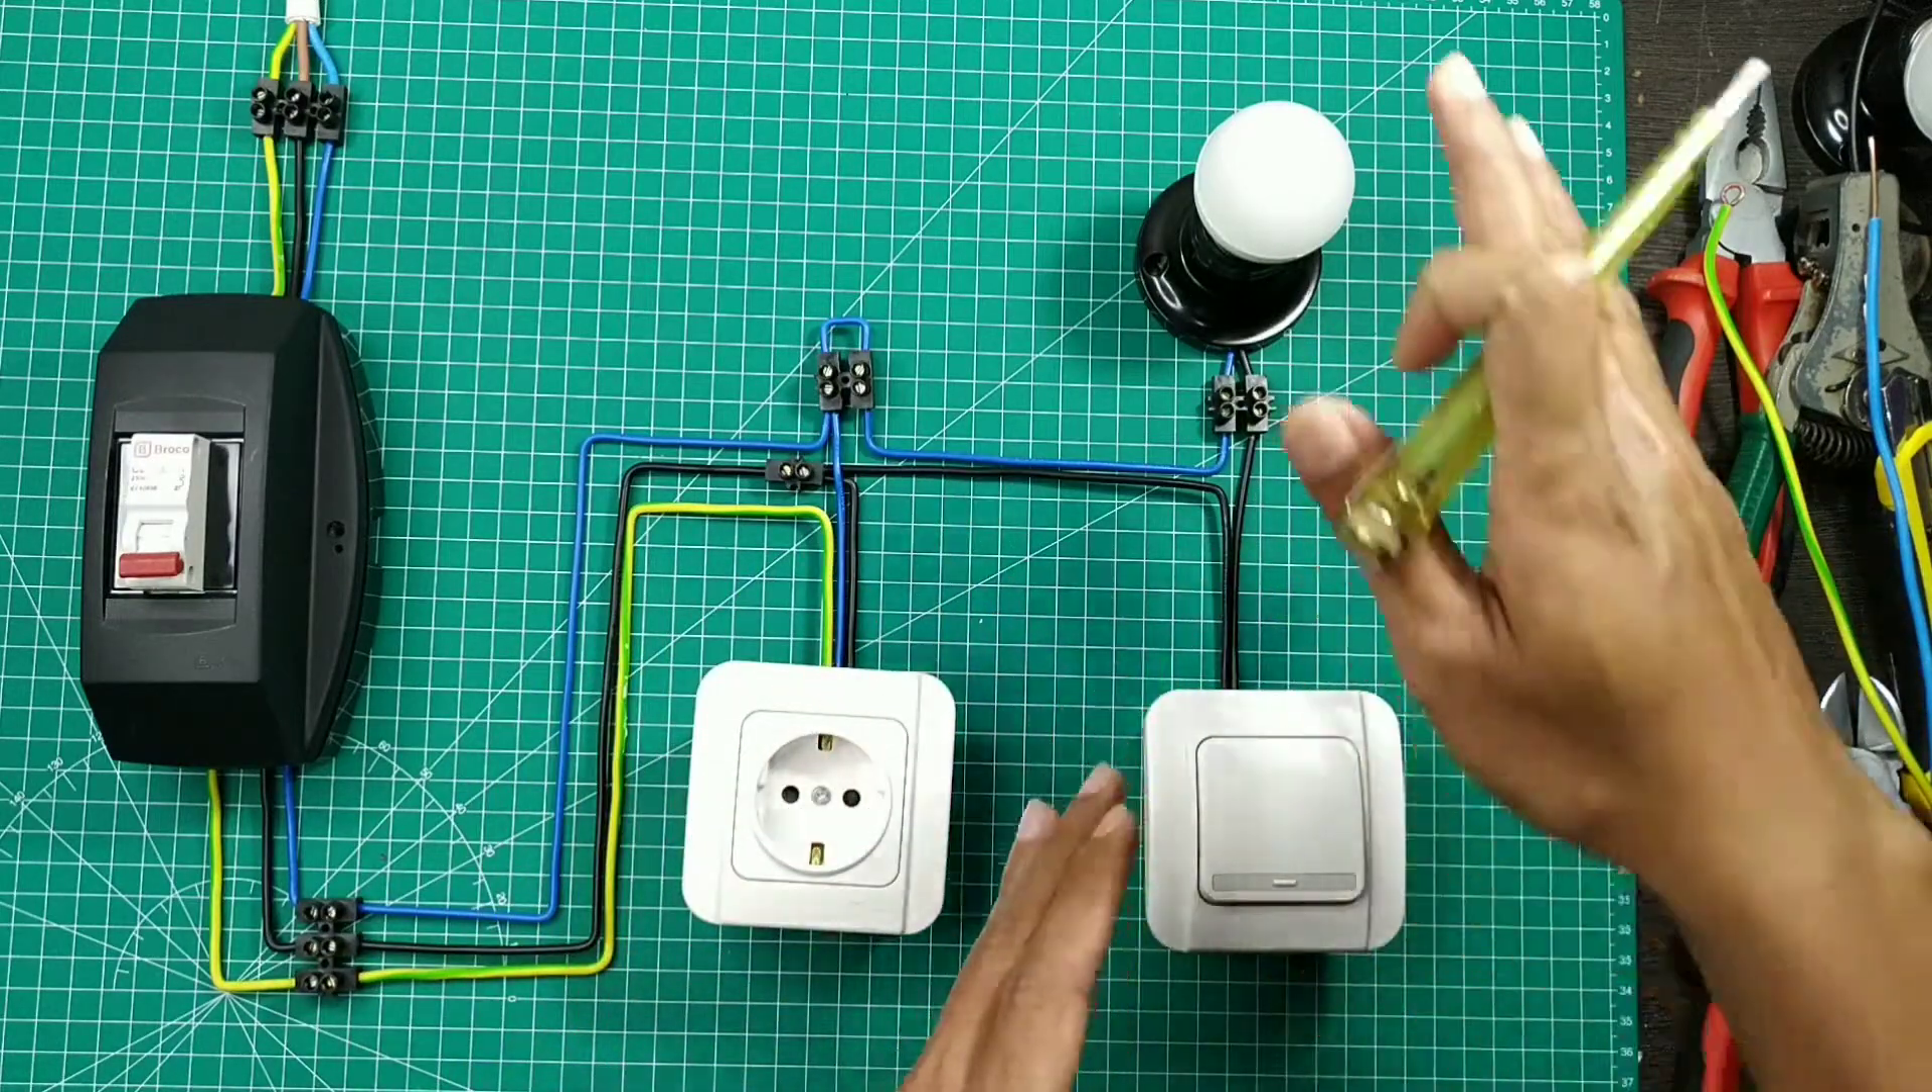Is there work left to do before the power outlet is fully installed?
No.